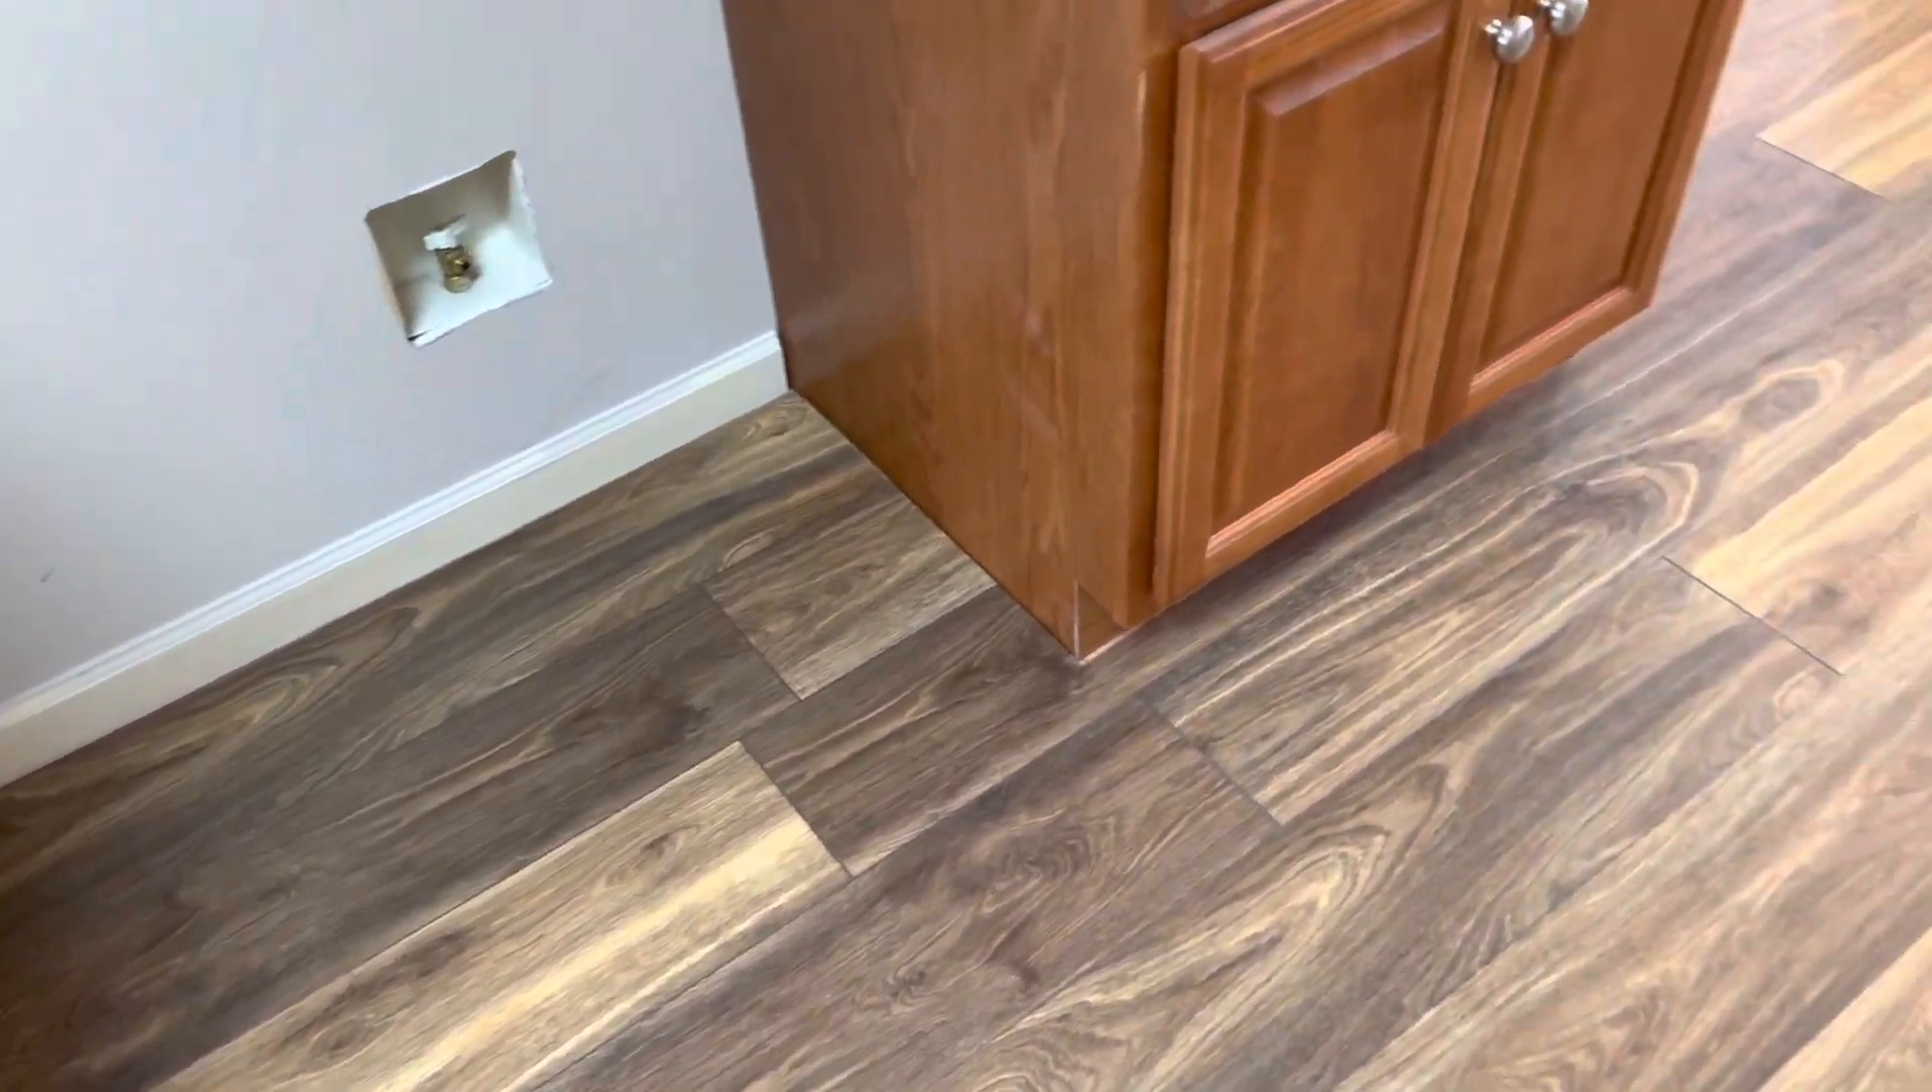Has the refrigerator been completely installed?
No.